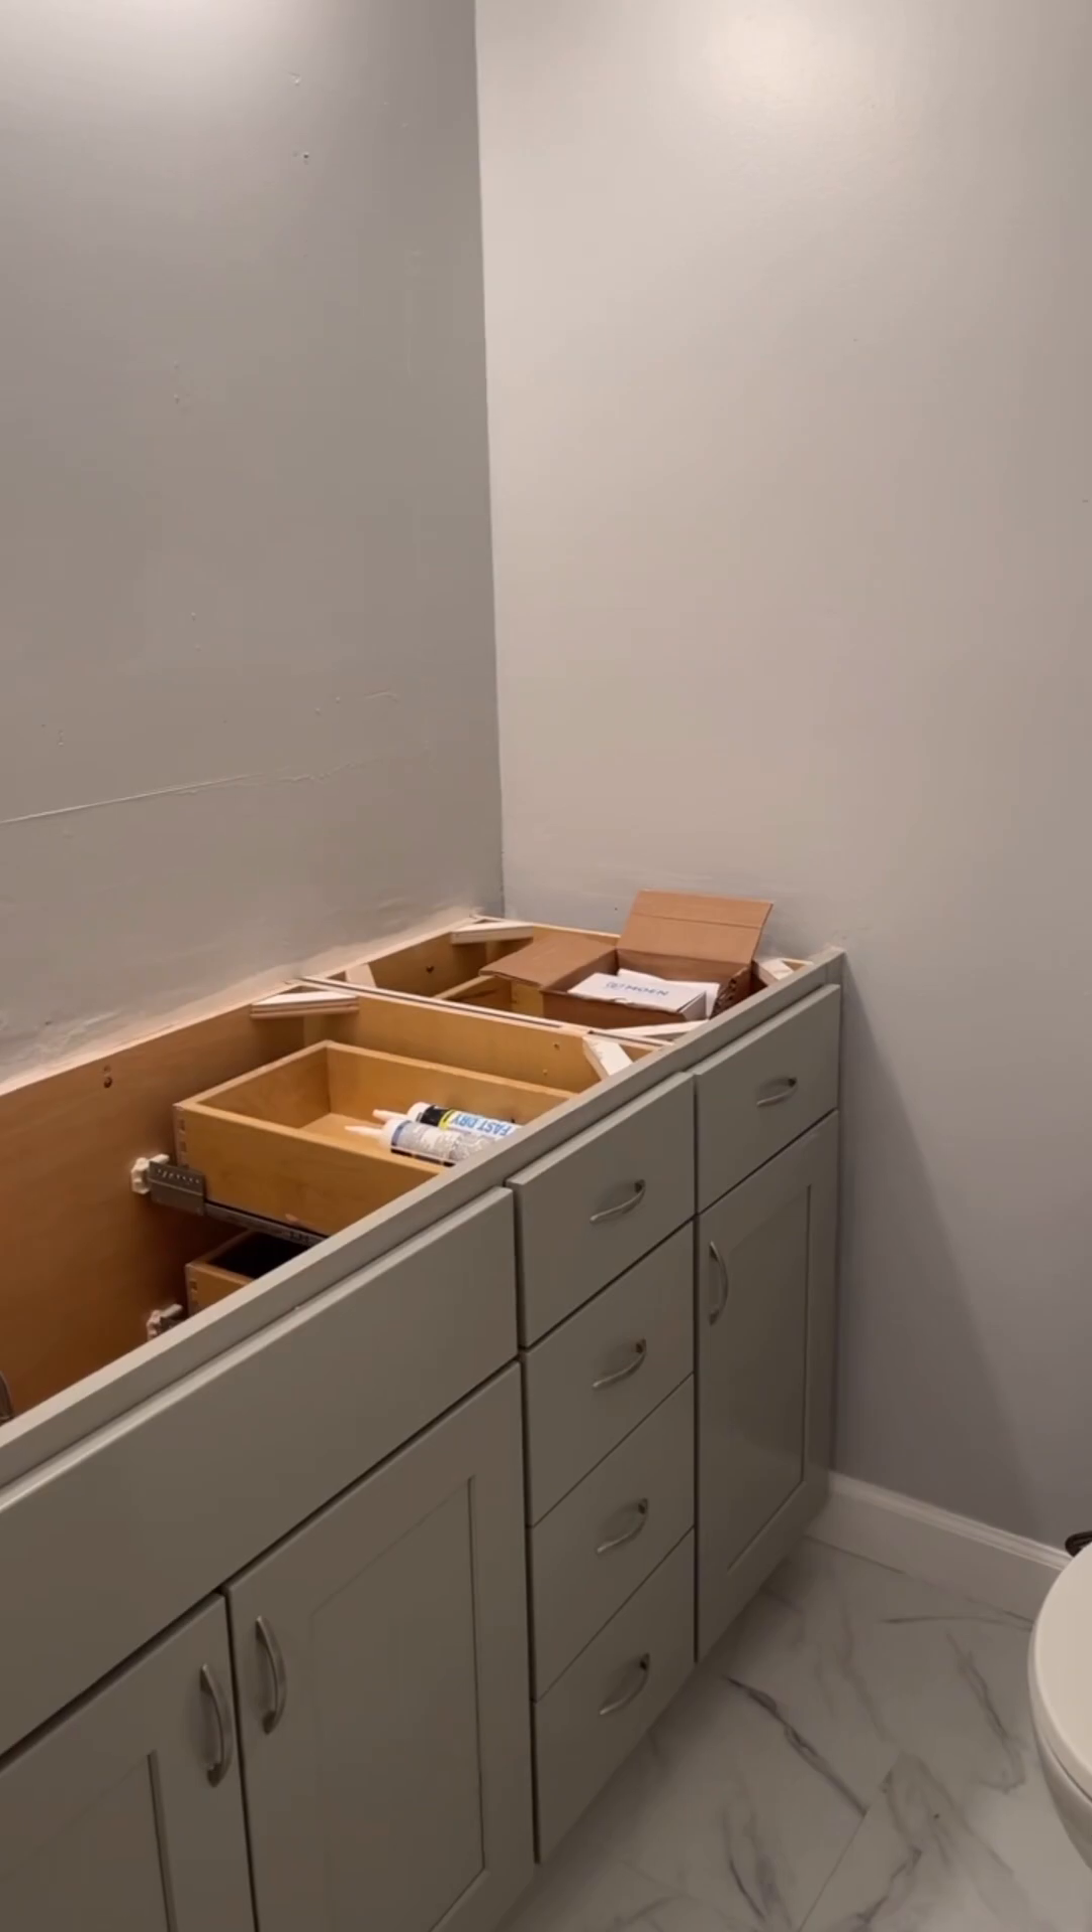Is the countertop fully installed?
No.